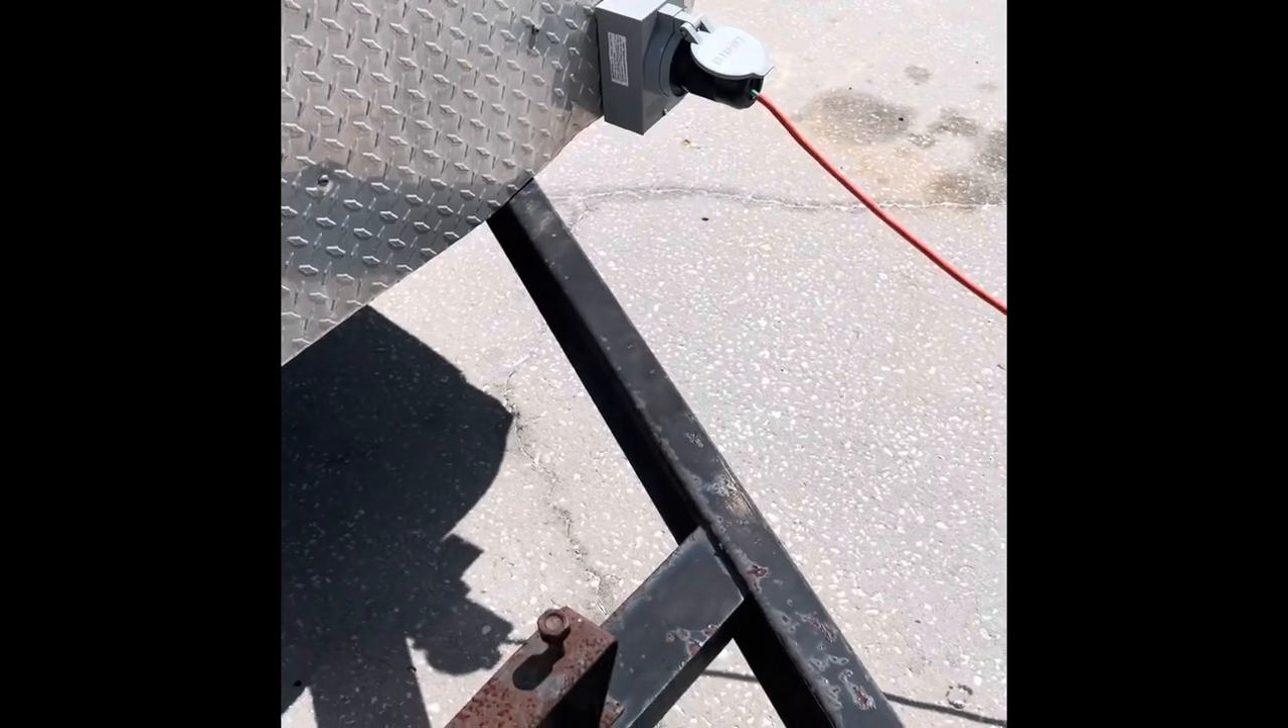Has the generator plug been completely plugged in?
Yes.